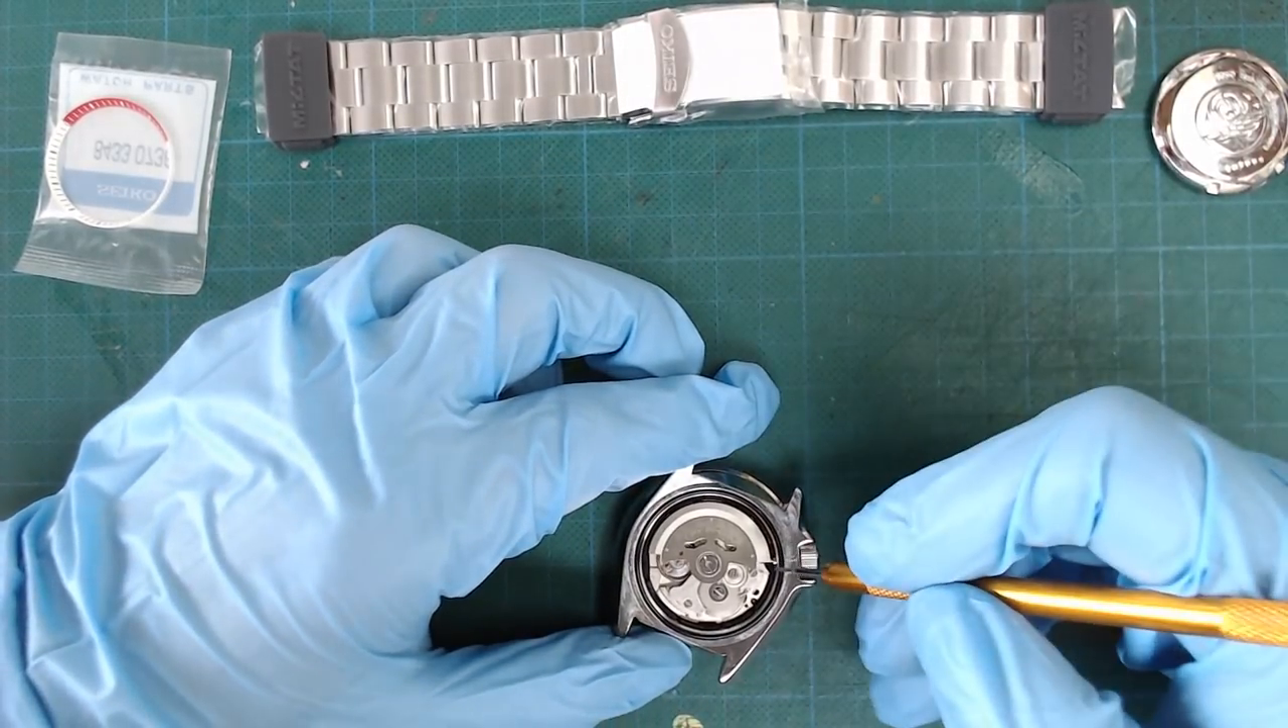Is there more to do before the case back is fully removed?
No.